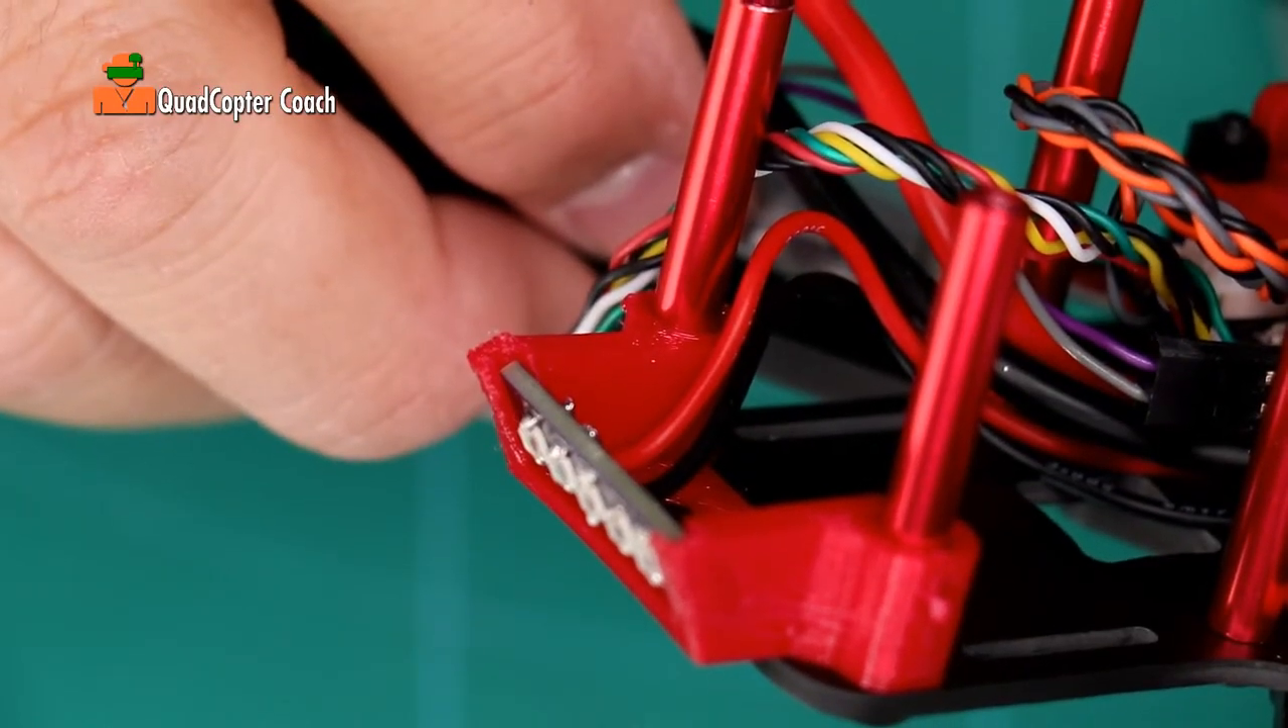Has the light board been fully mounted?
Yes.